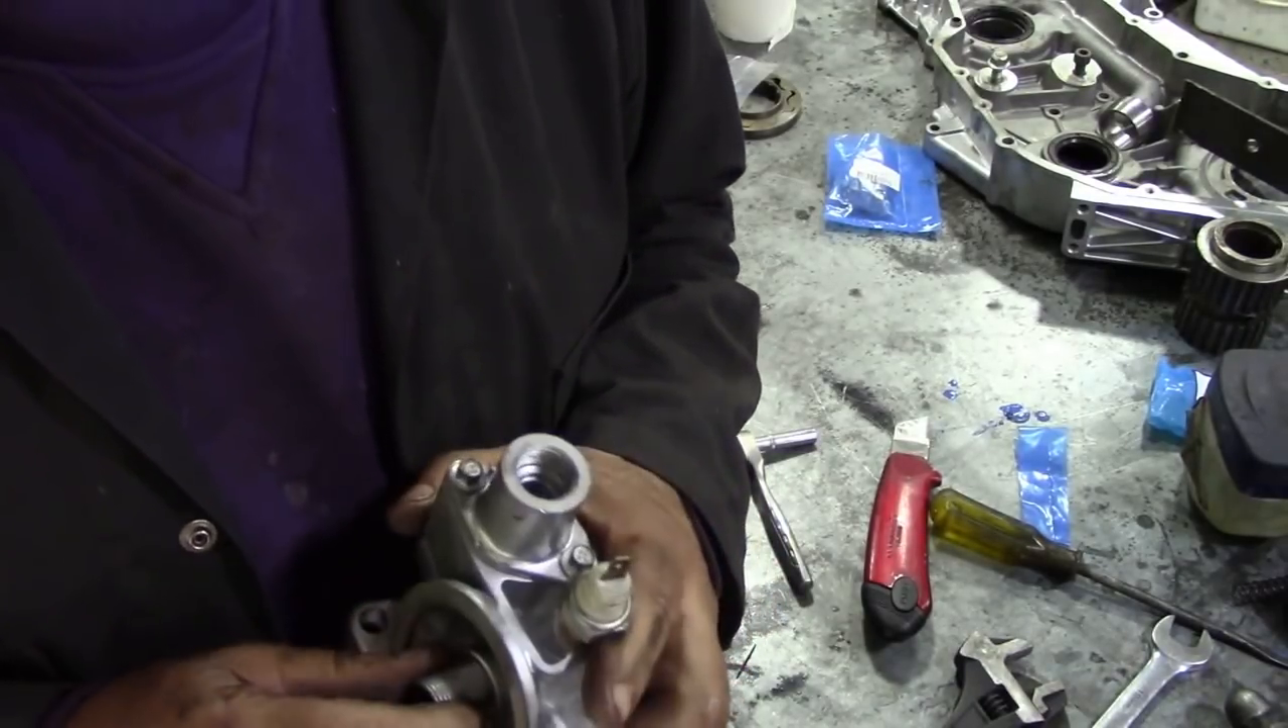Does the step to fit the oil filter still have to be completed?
Yes.